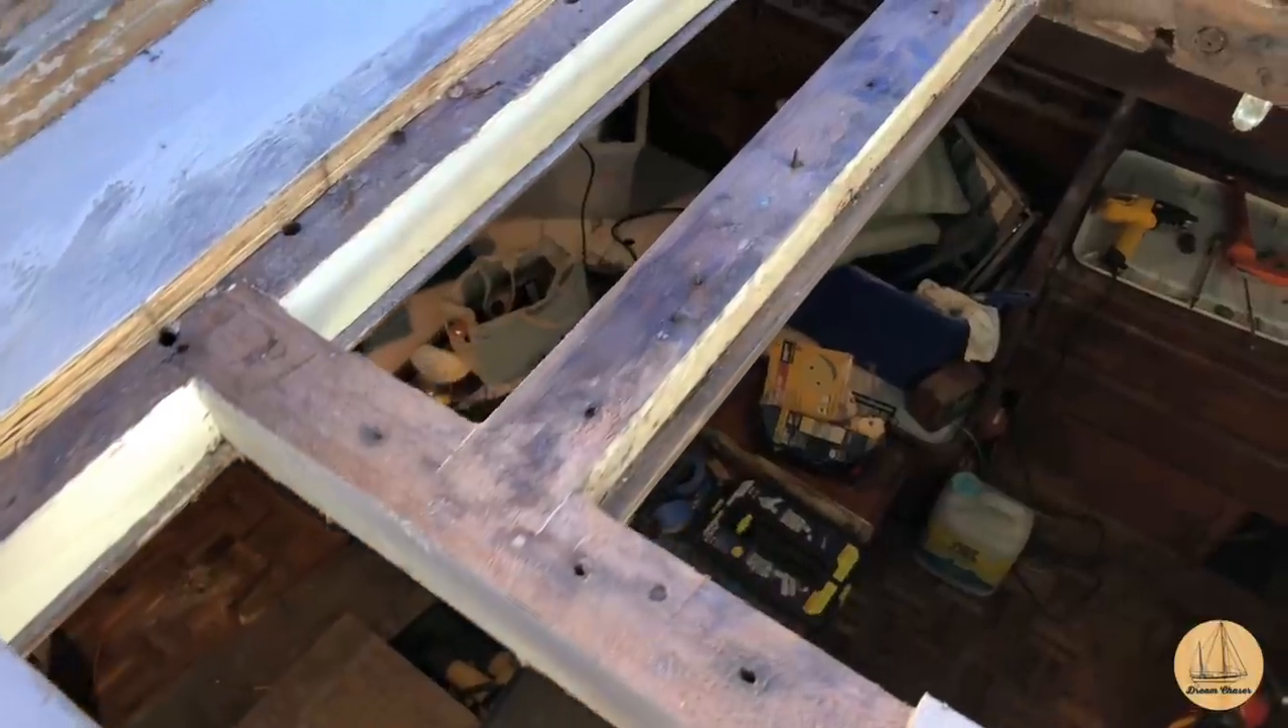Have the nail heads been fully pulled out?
No.